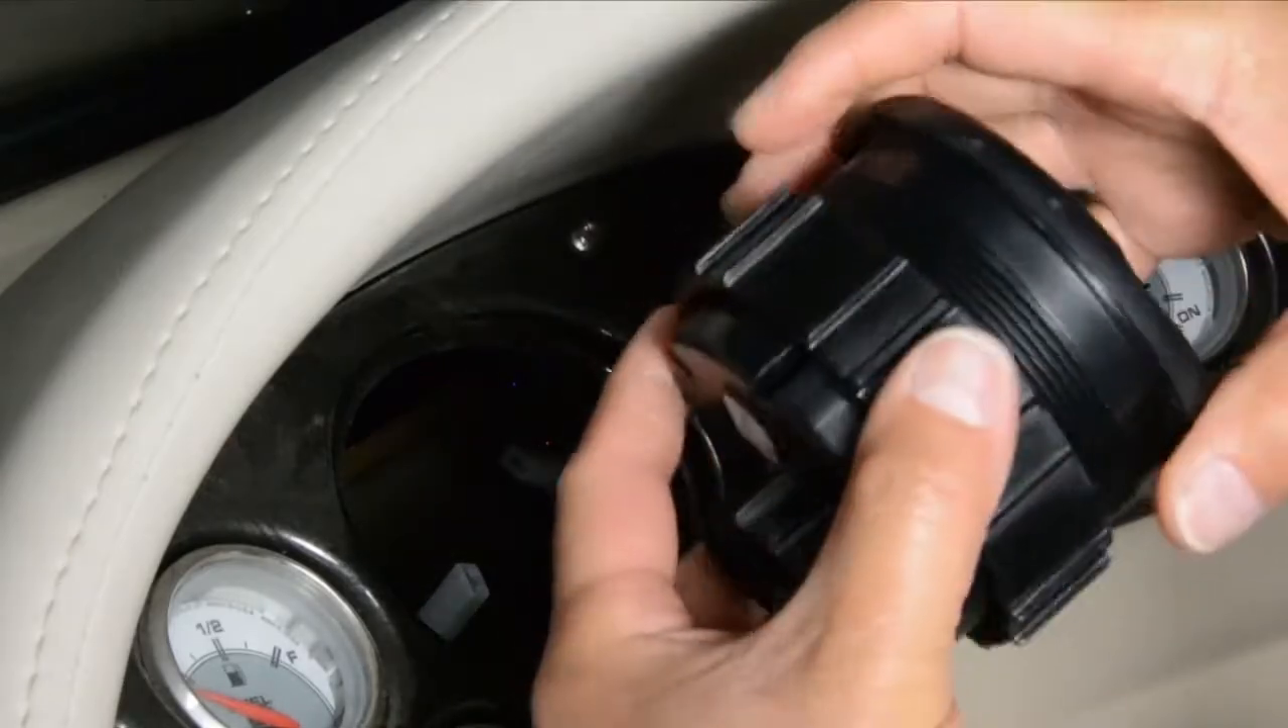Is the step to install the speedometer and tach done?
No.